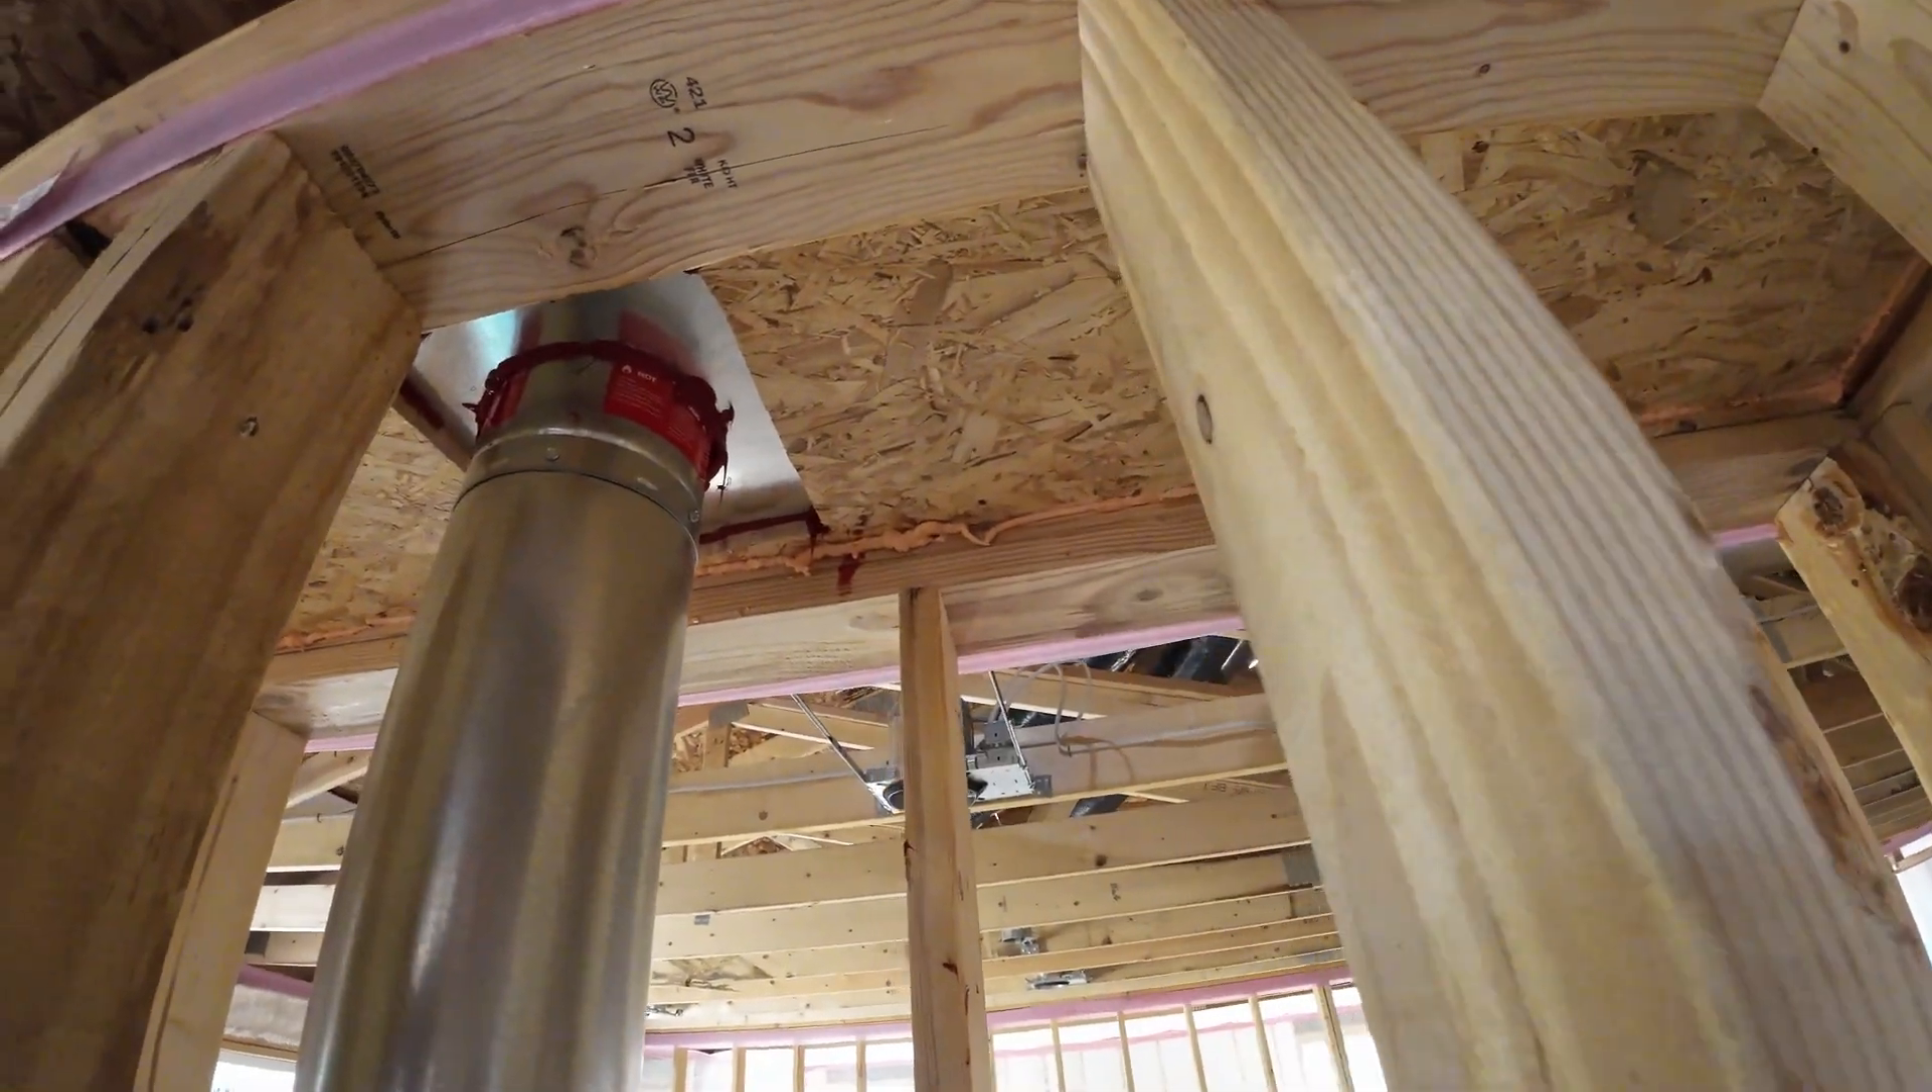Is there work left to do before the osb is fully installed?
No.